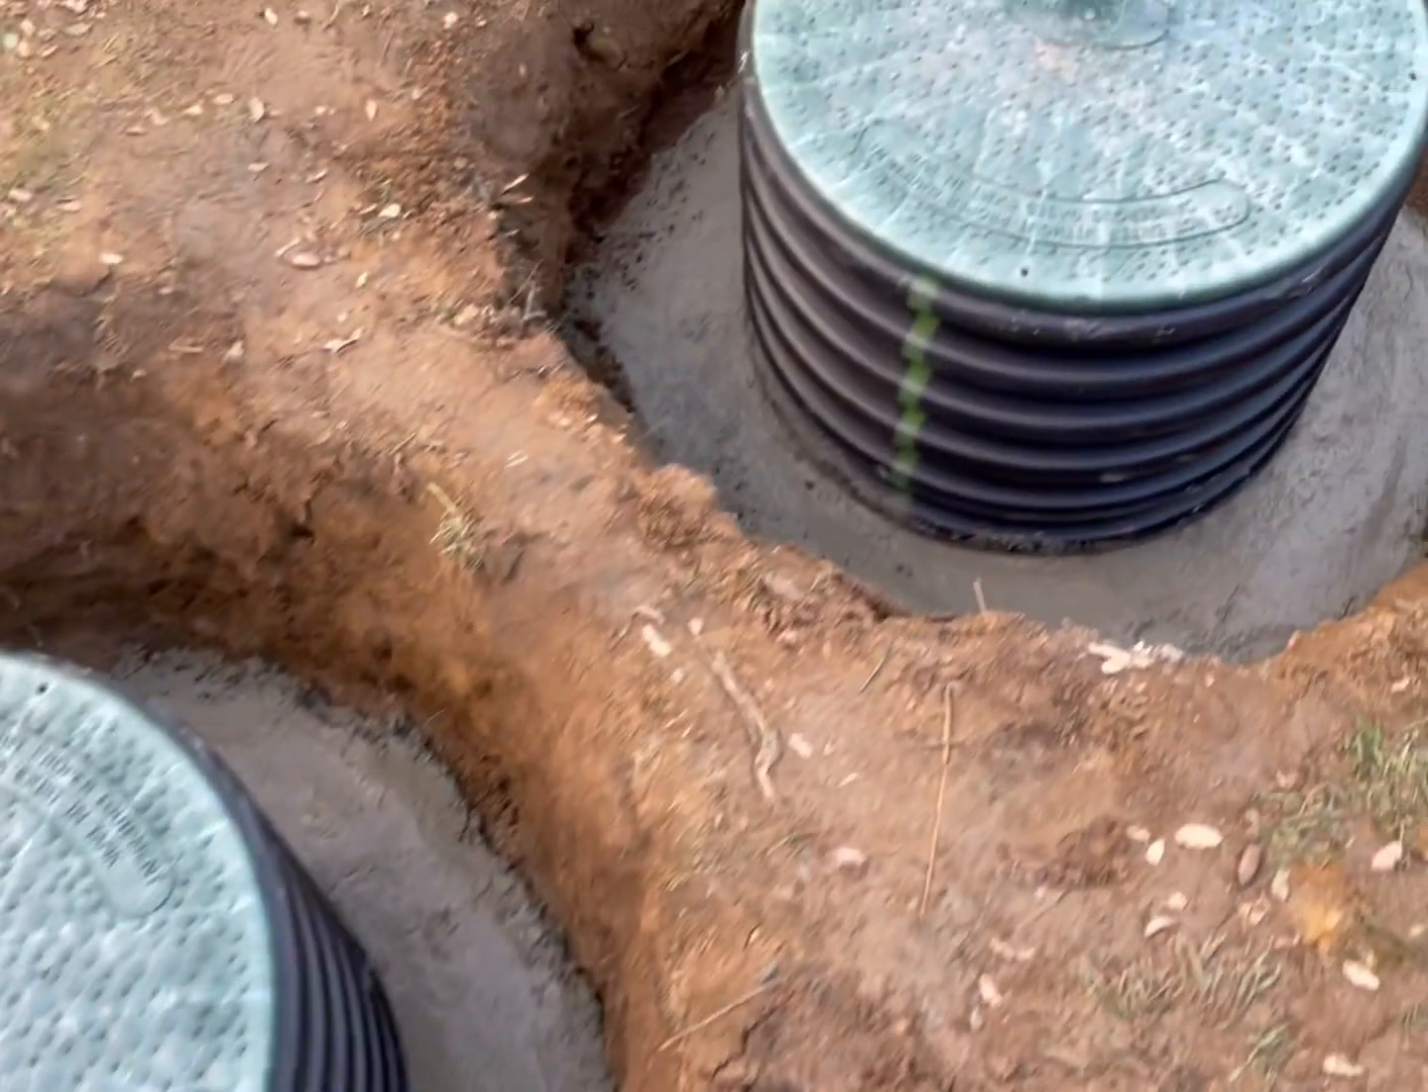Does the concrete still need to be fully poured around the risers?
No.